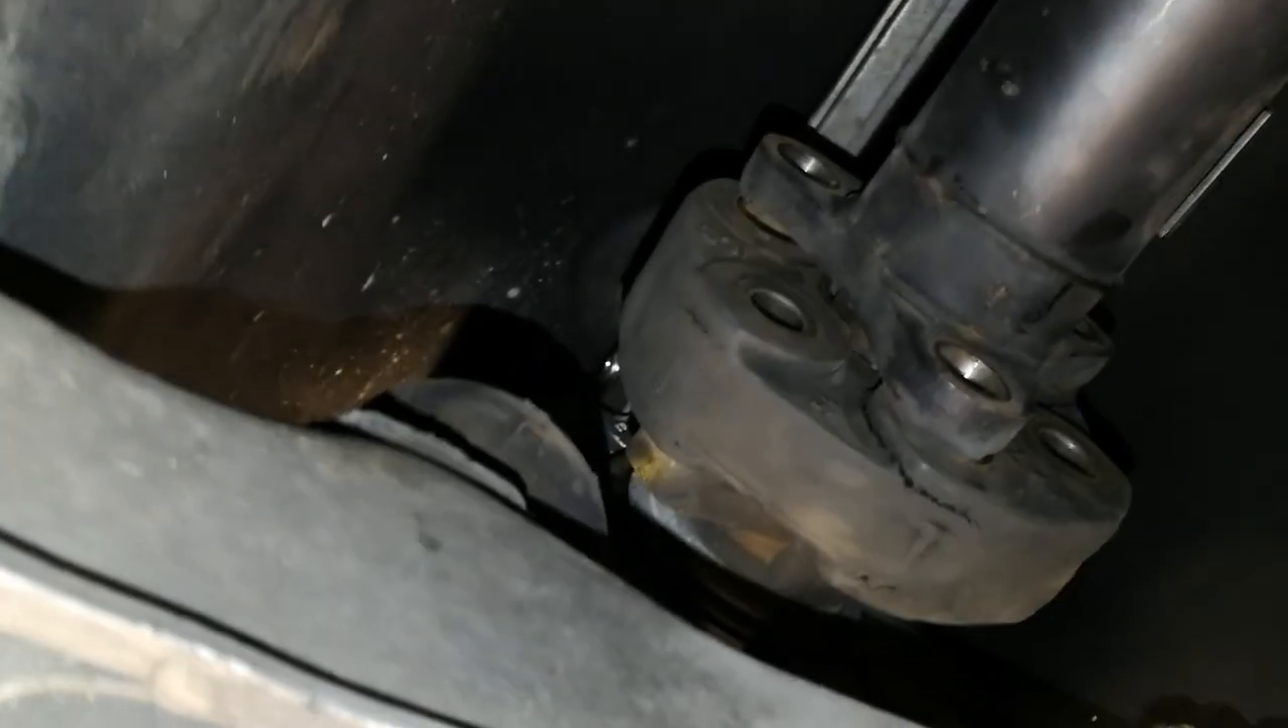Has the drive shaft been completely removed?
No.